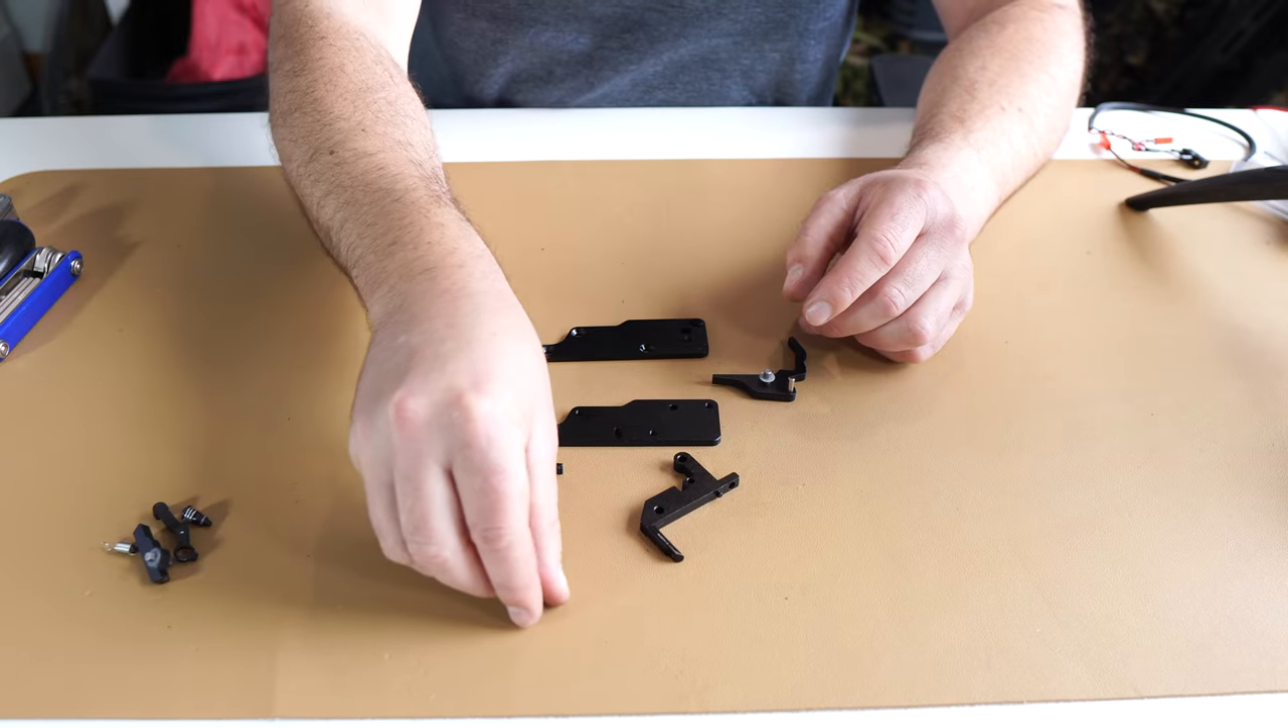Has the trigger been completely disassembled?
Yes.